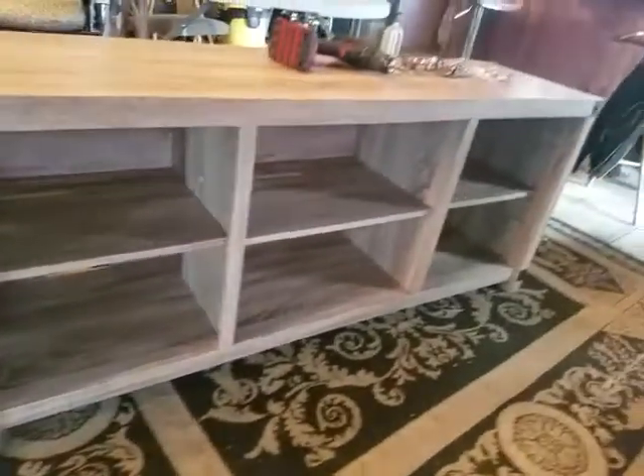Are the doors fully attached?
No.